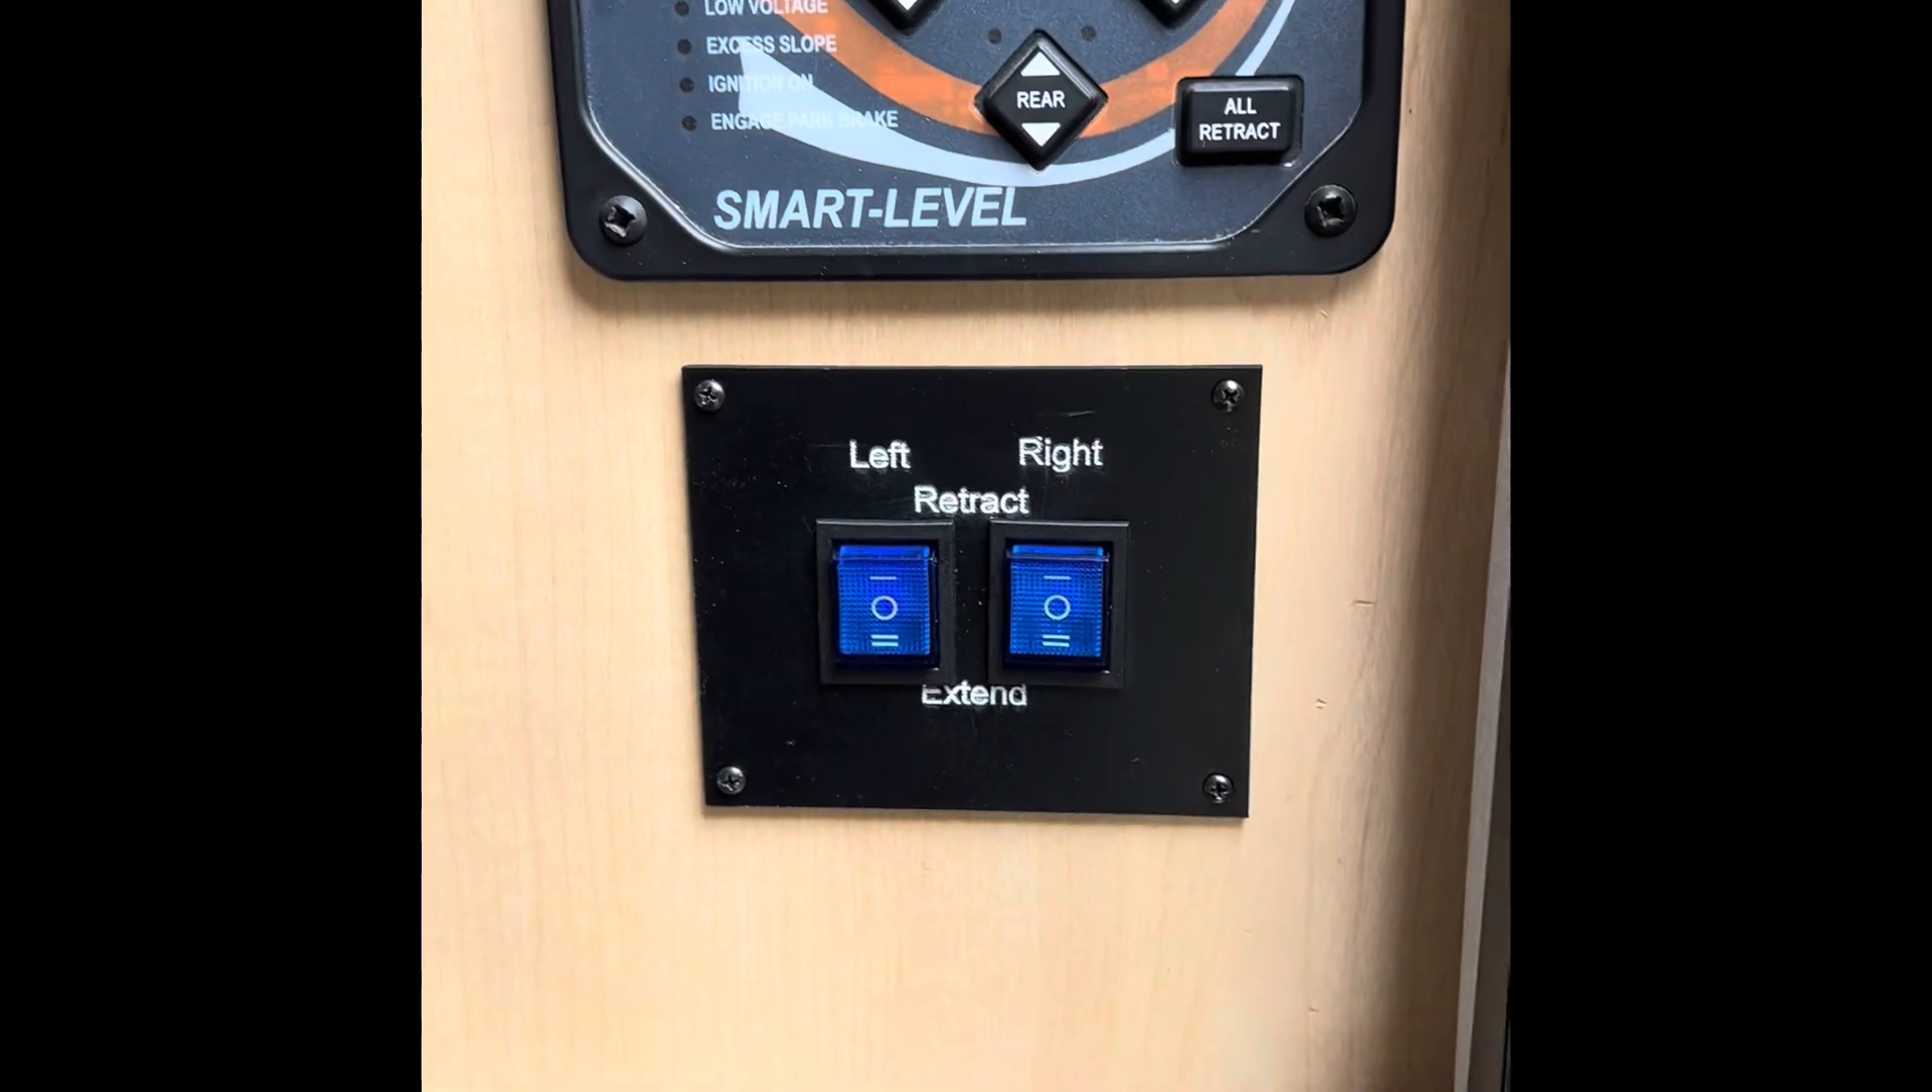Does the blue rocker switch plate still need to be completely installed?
No.